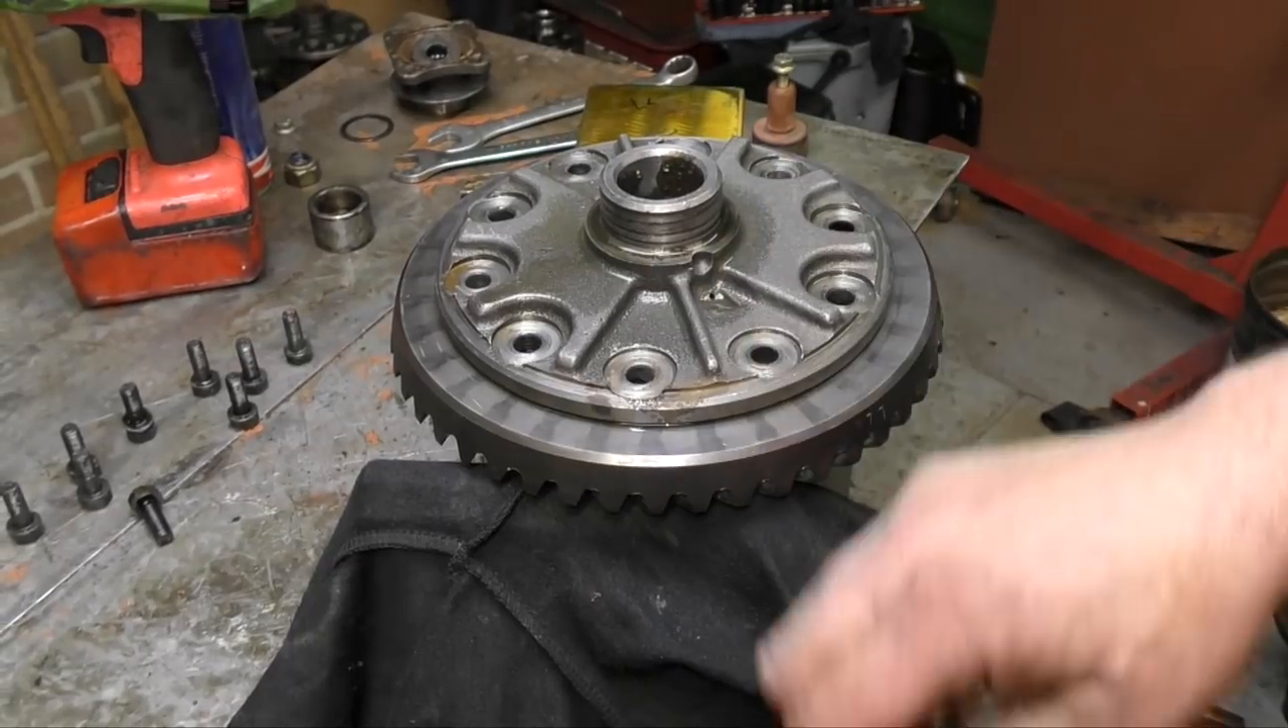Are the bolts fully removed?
Yes.